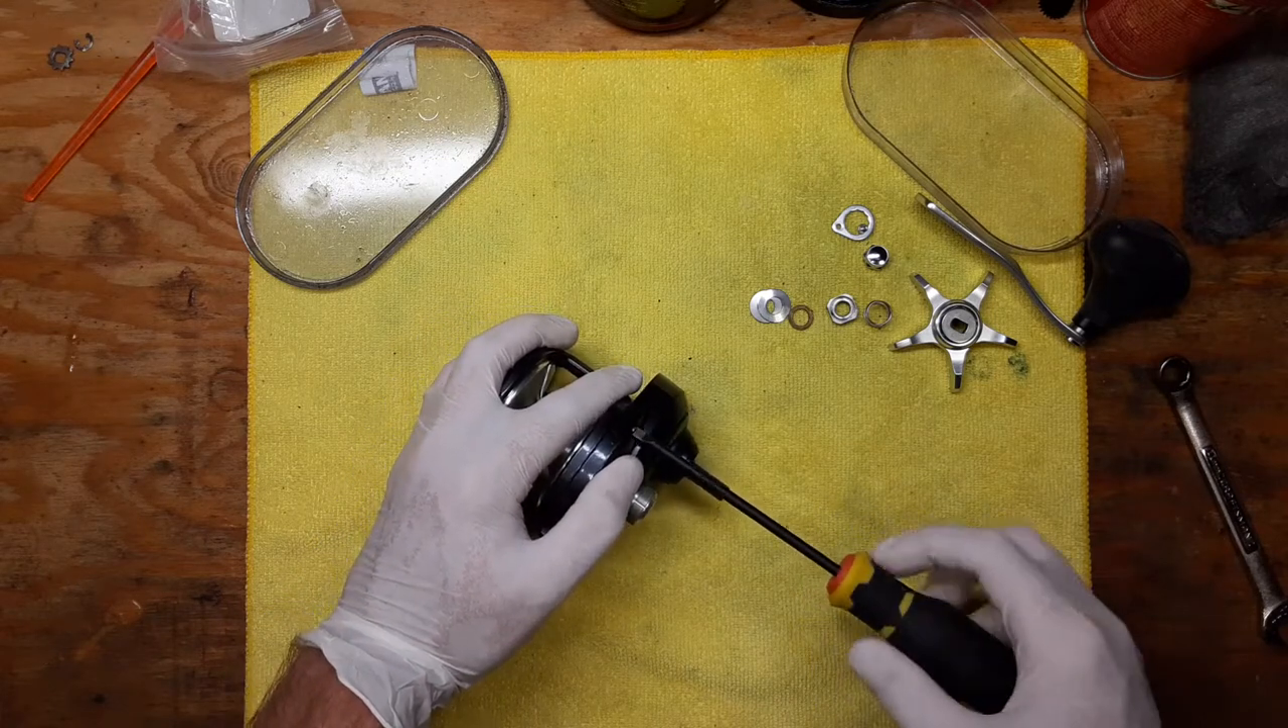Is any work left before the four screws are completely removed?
Yes.